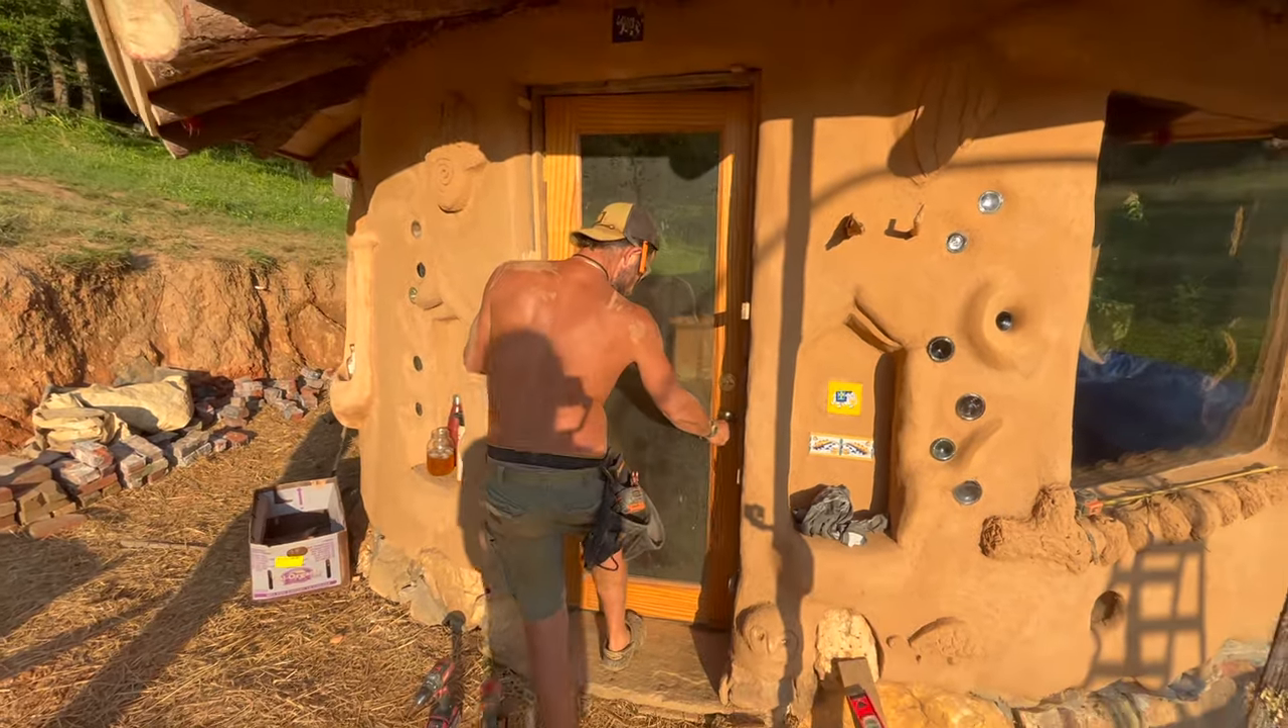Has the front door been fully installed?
Yes.